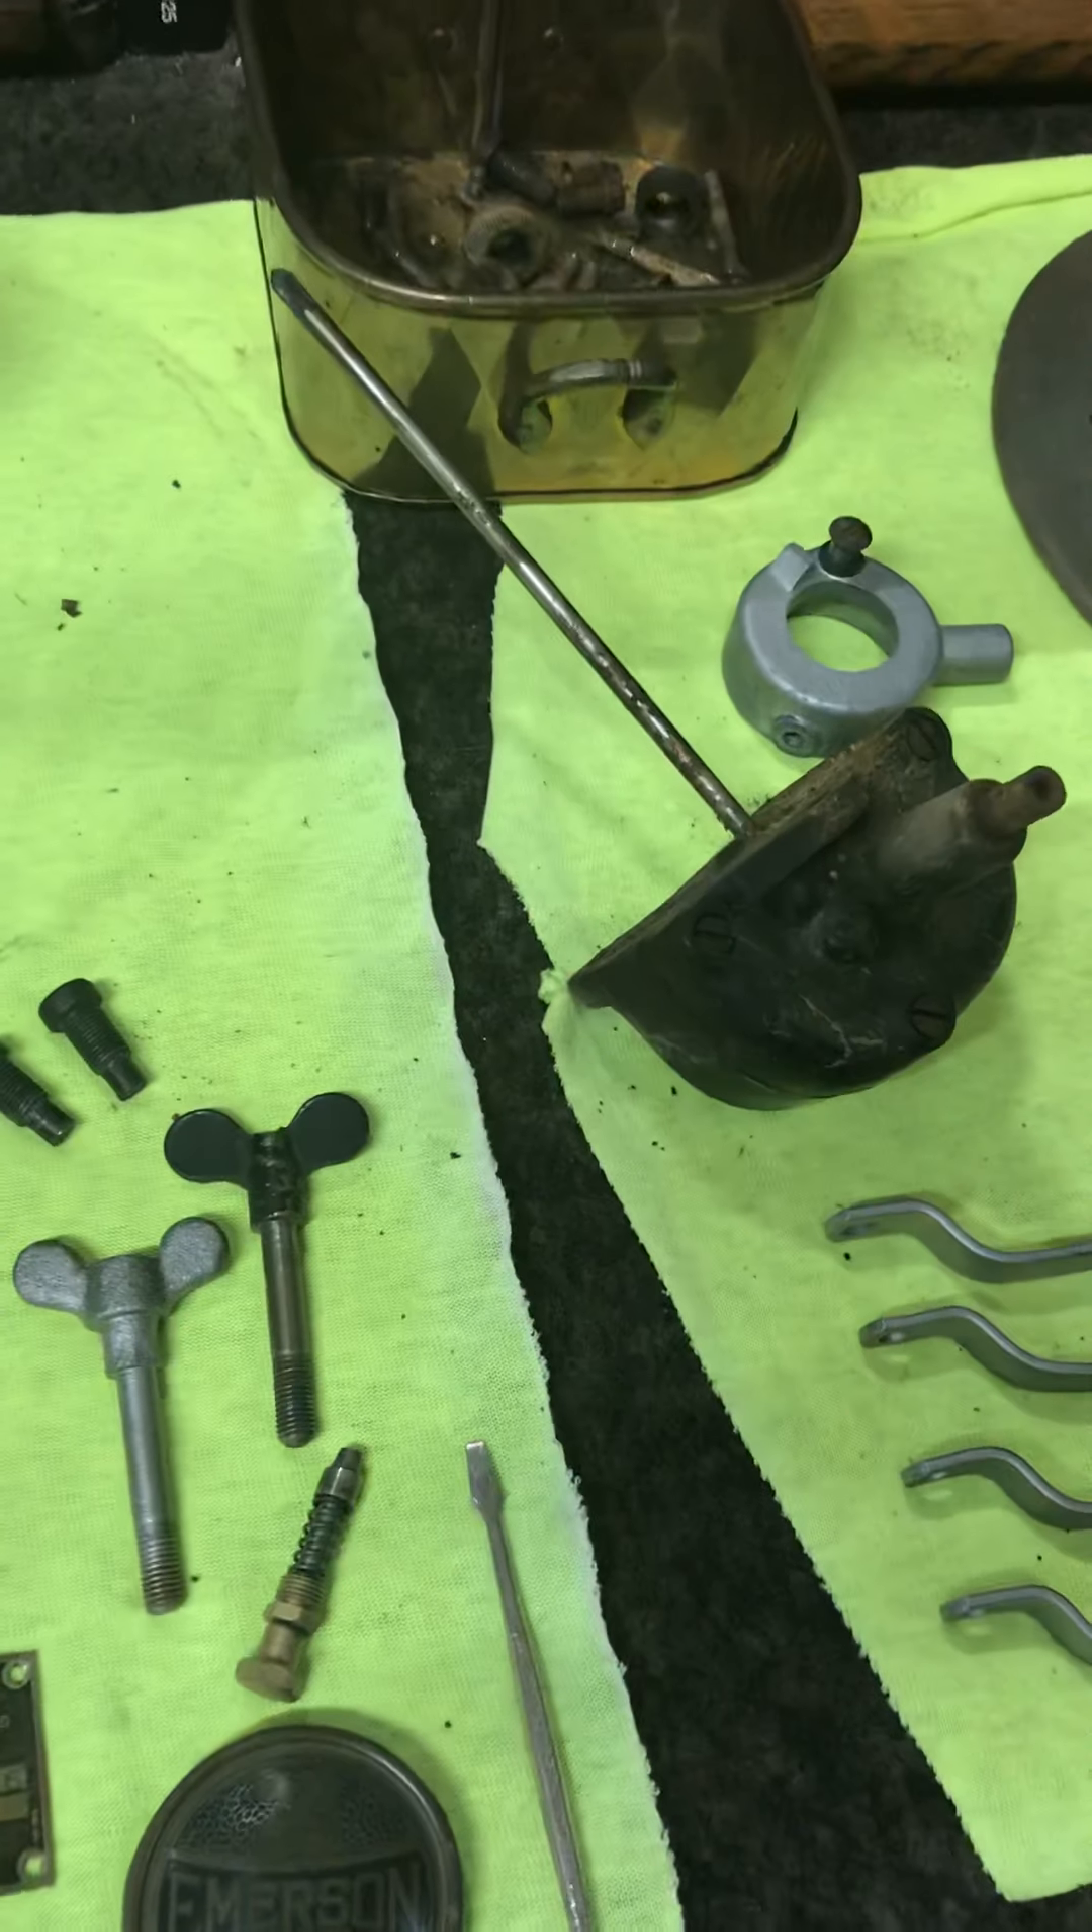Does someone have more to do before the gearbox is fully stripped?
Yes.